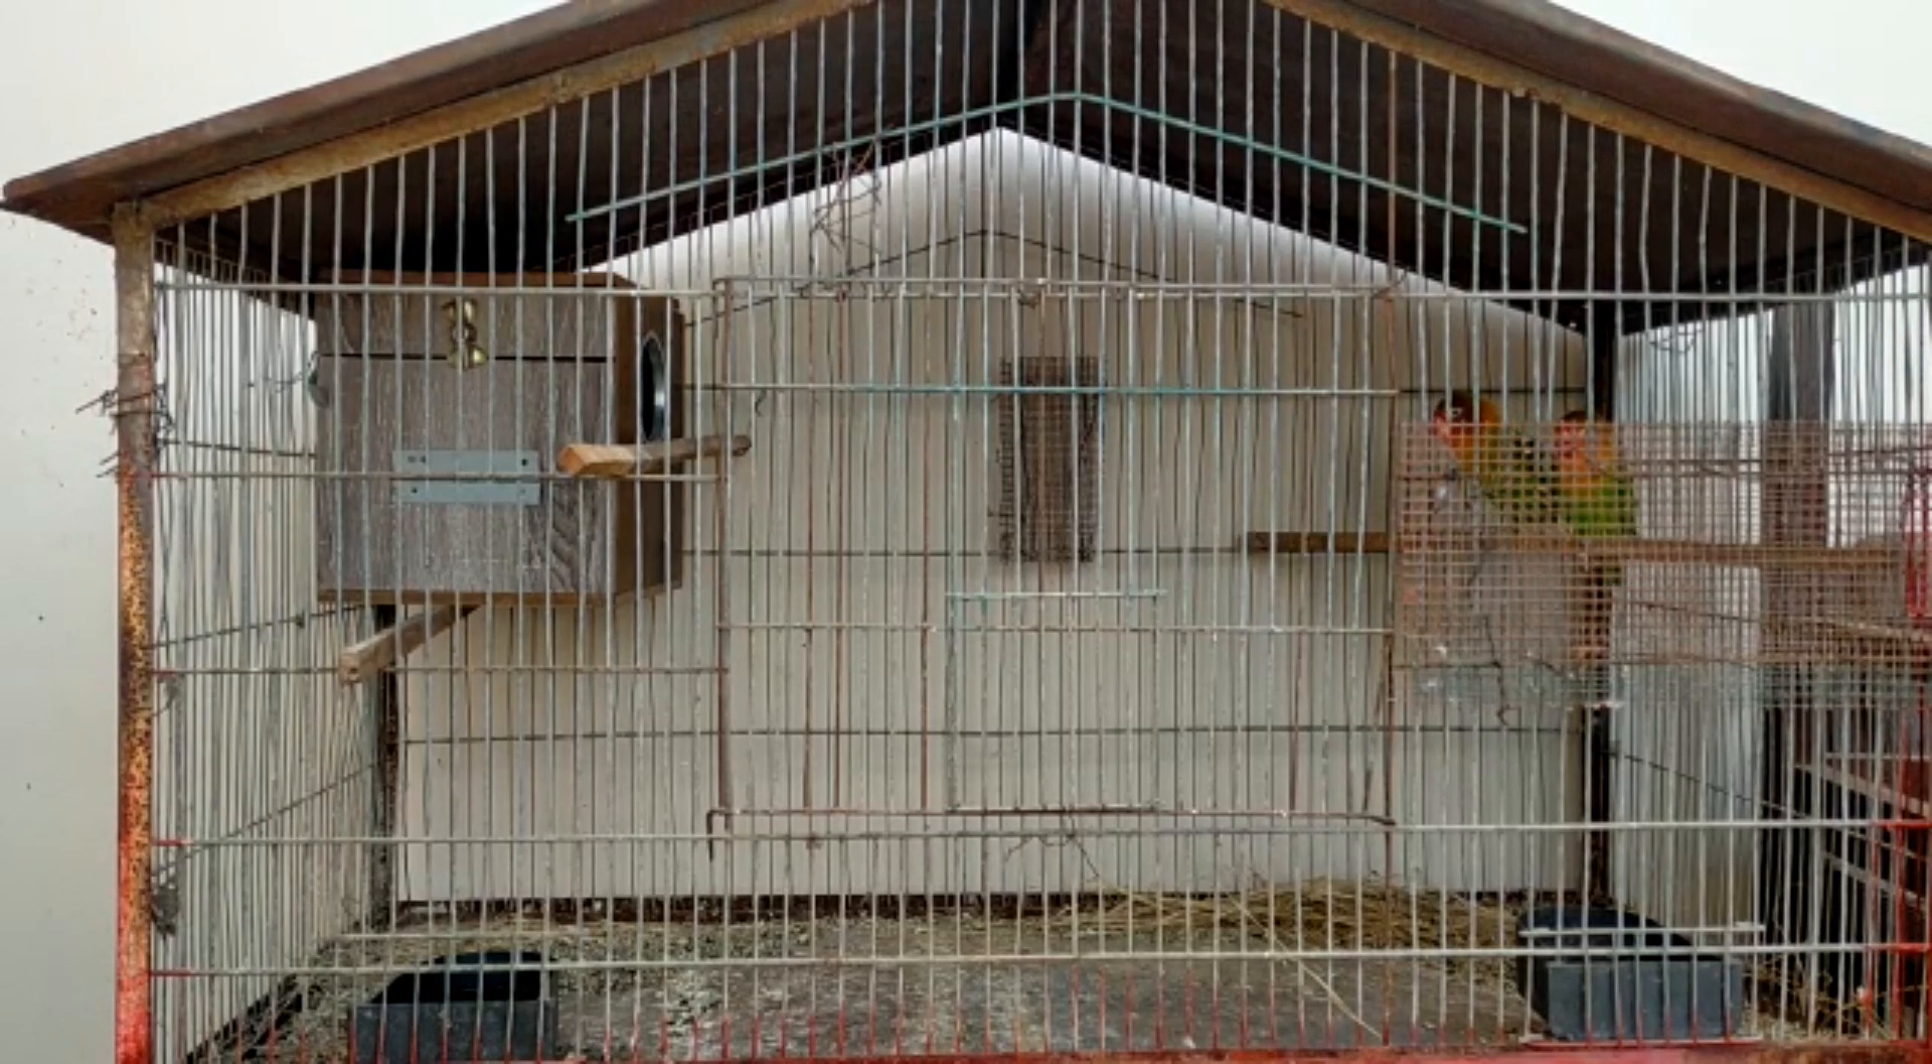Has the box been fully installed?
Yes.